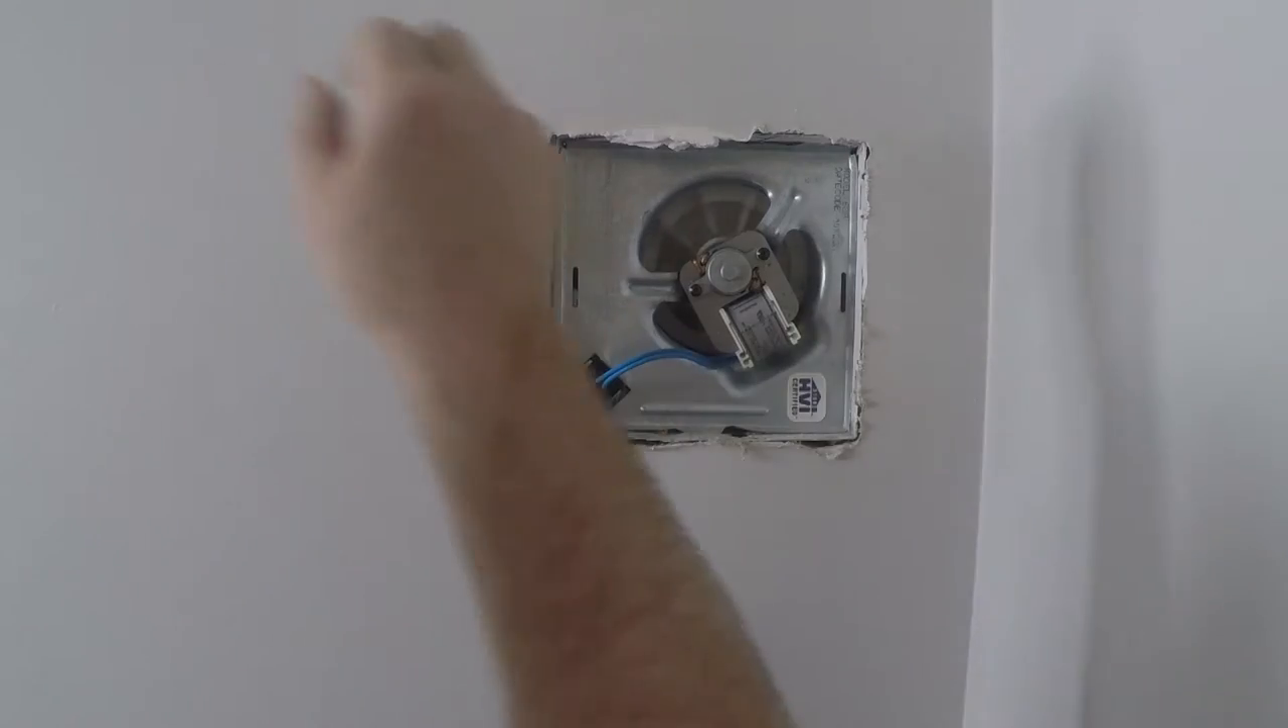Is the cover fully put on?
No.